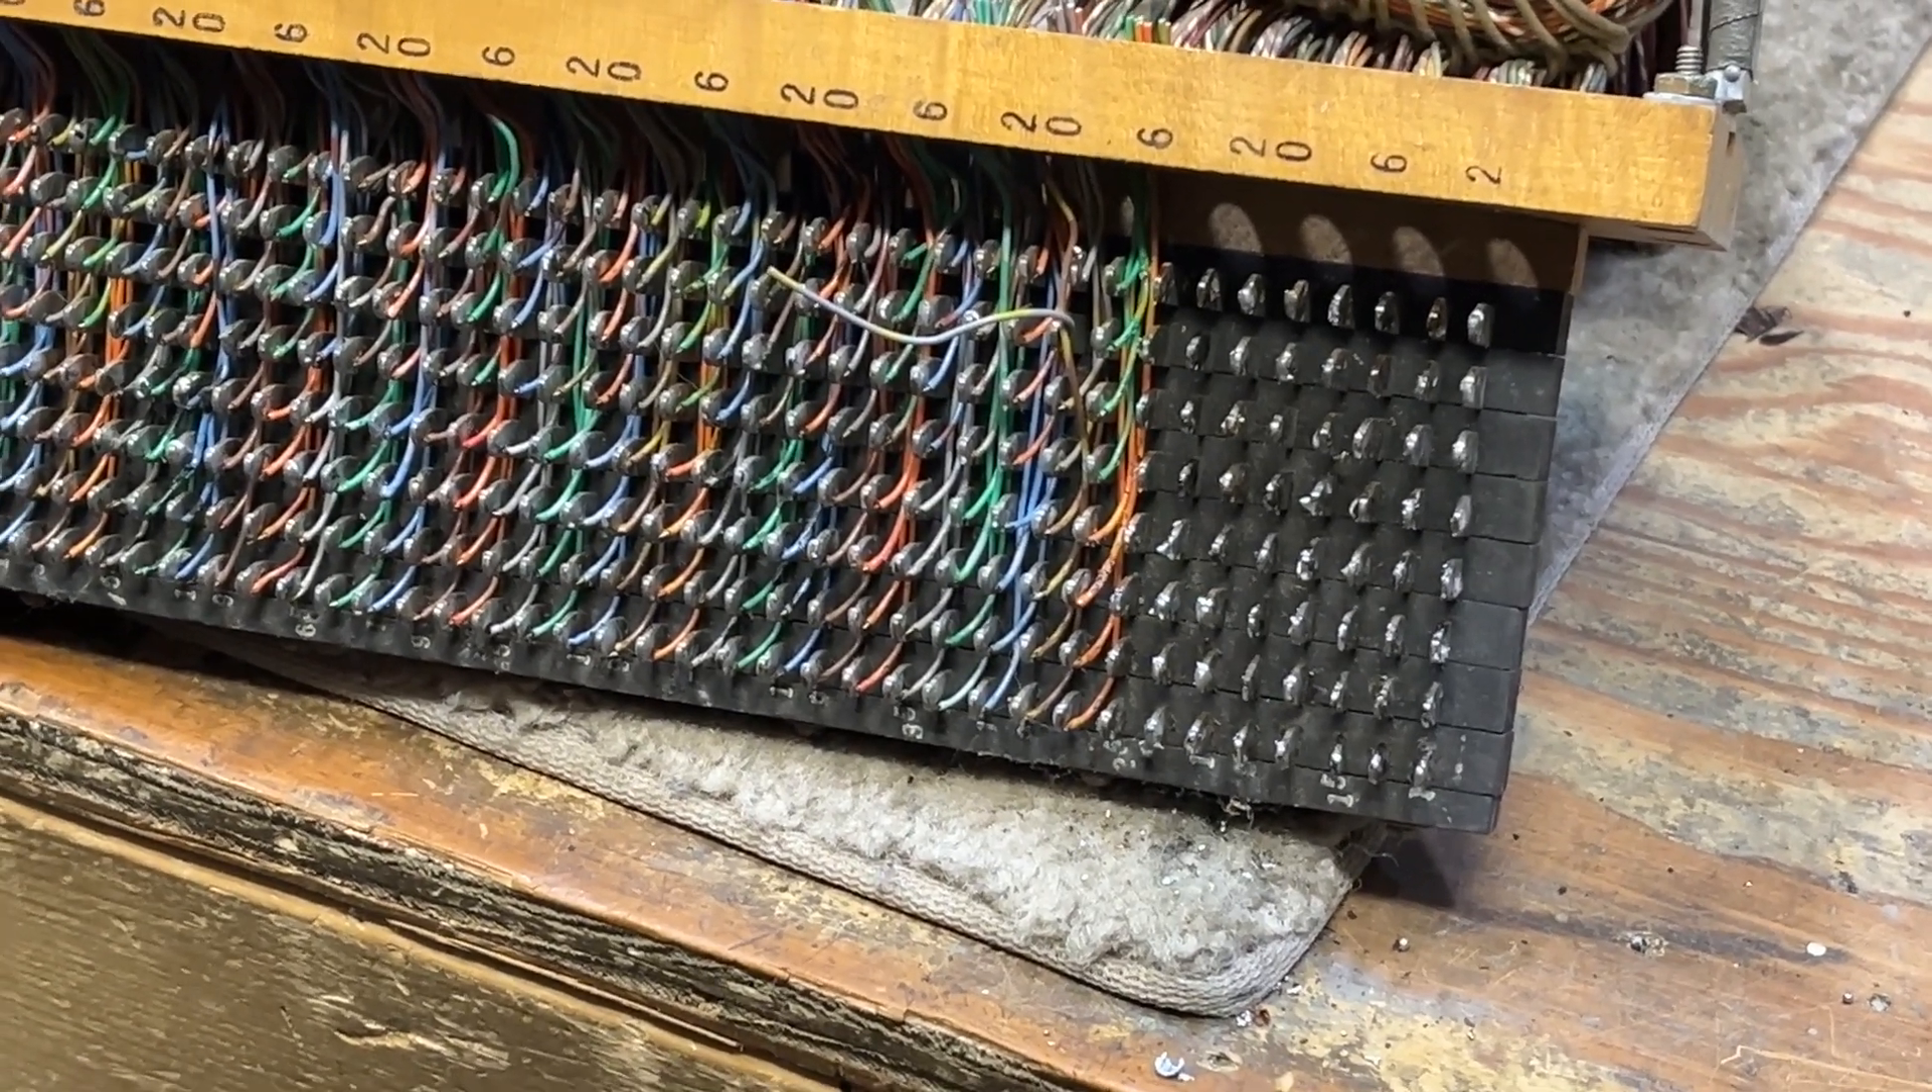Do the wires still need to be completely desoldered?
Yes.